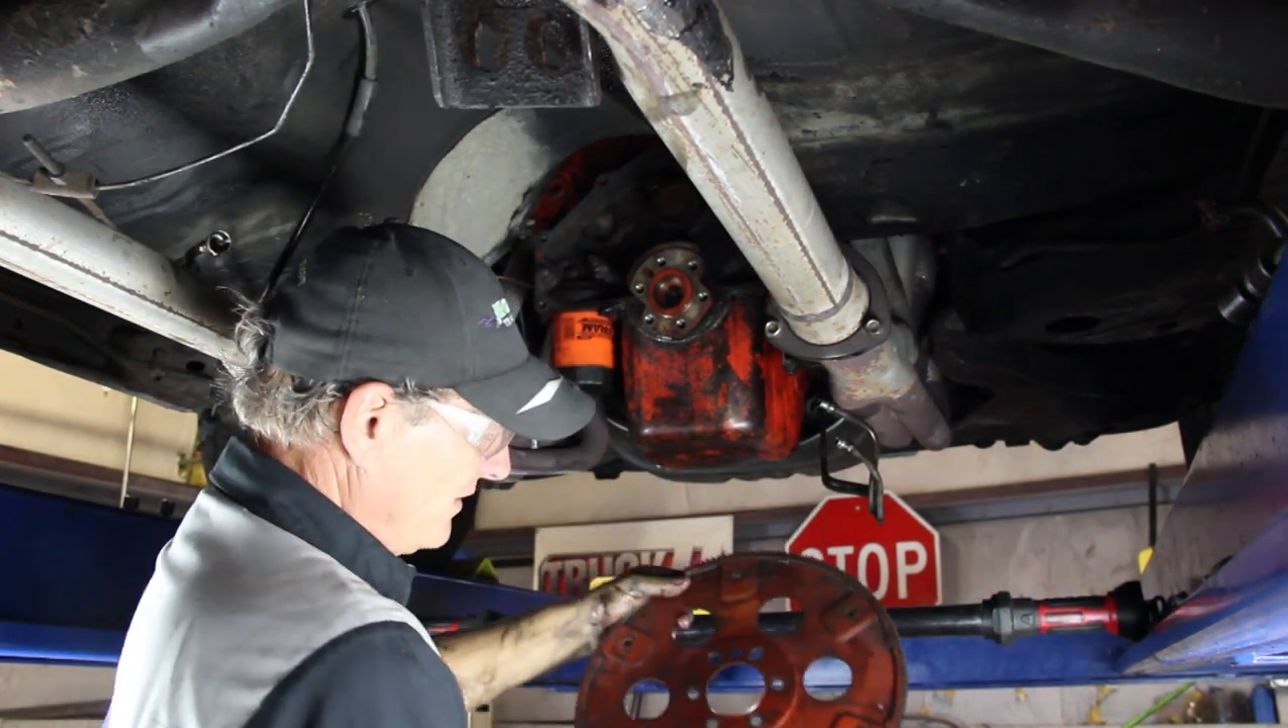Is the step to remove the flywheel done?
Yes.